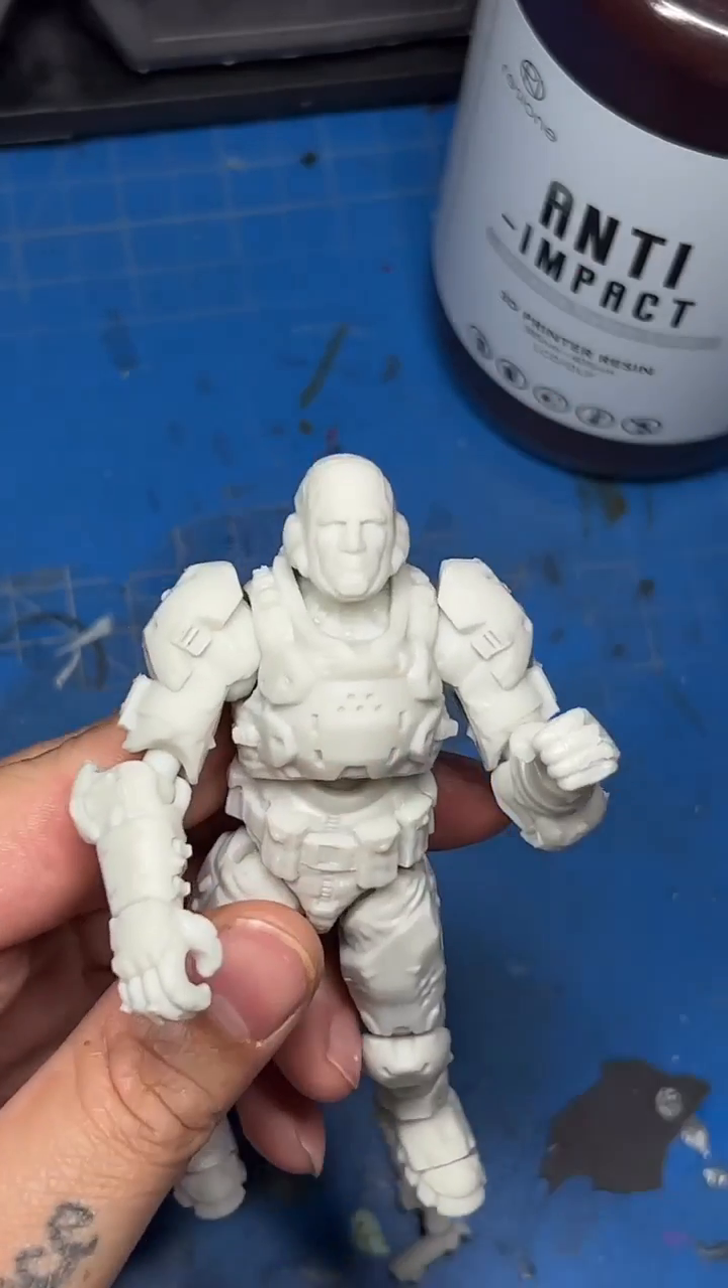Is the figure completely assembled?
Yes.